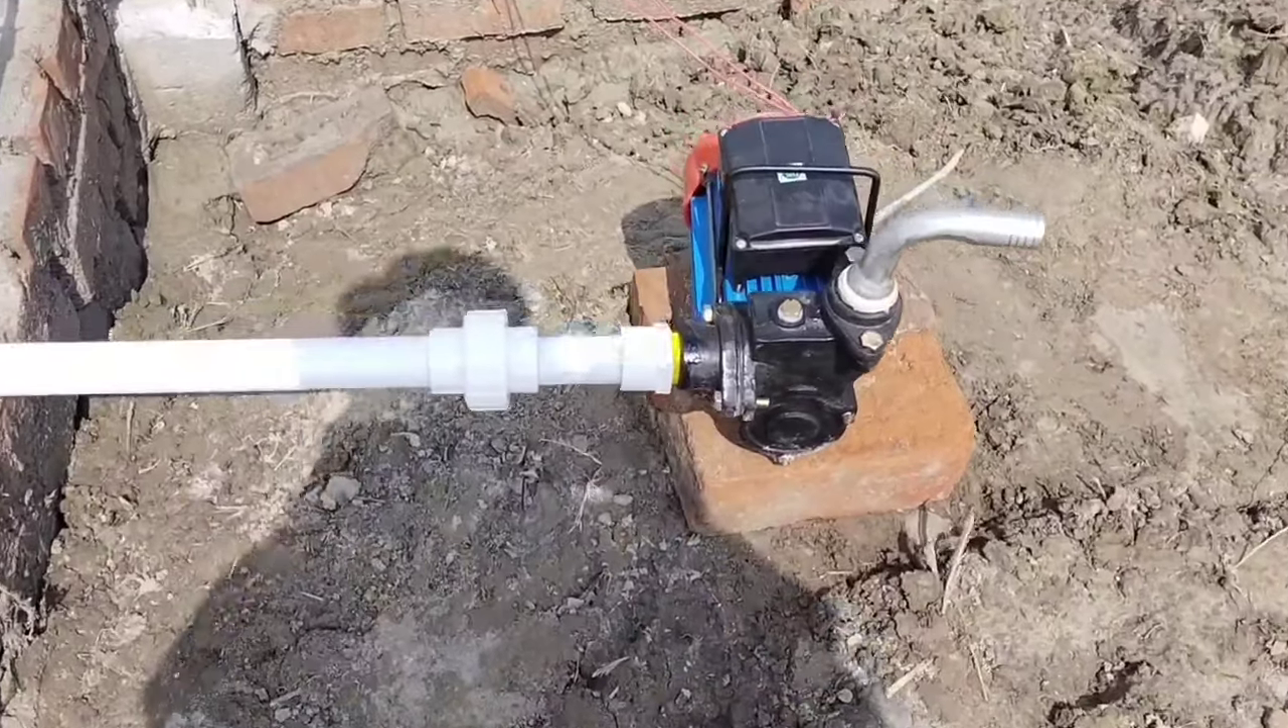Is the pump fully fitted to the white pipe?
Yes.